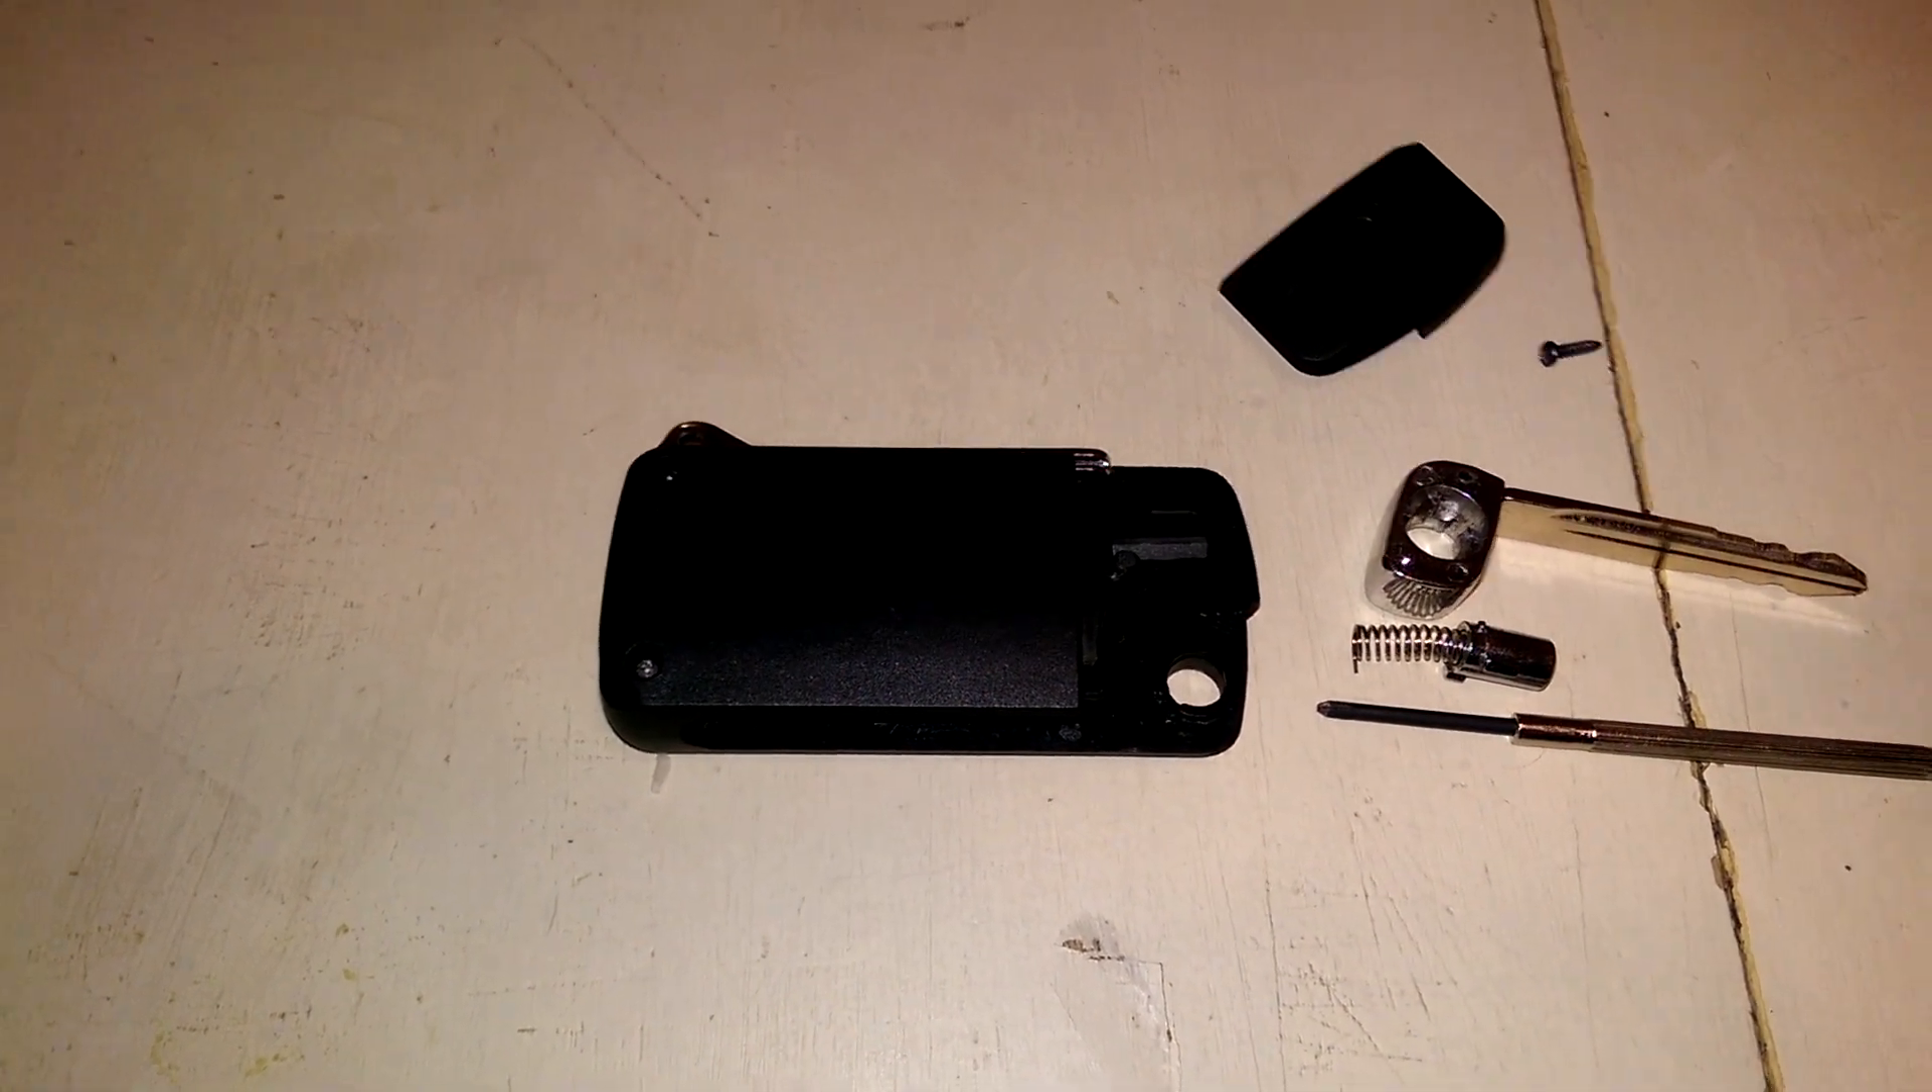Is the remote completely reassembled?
No.